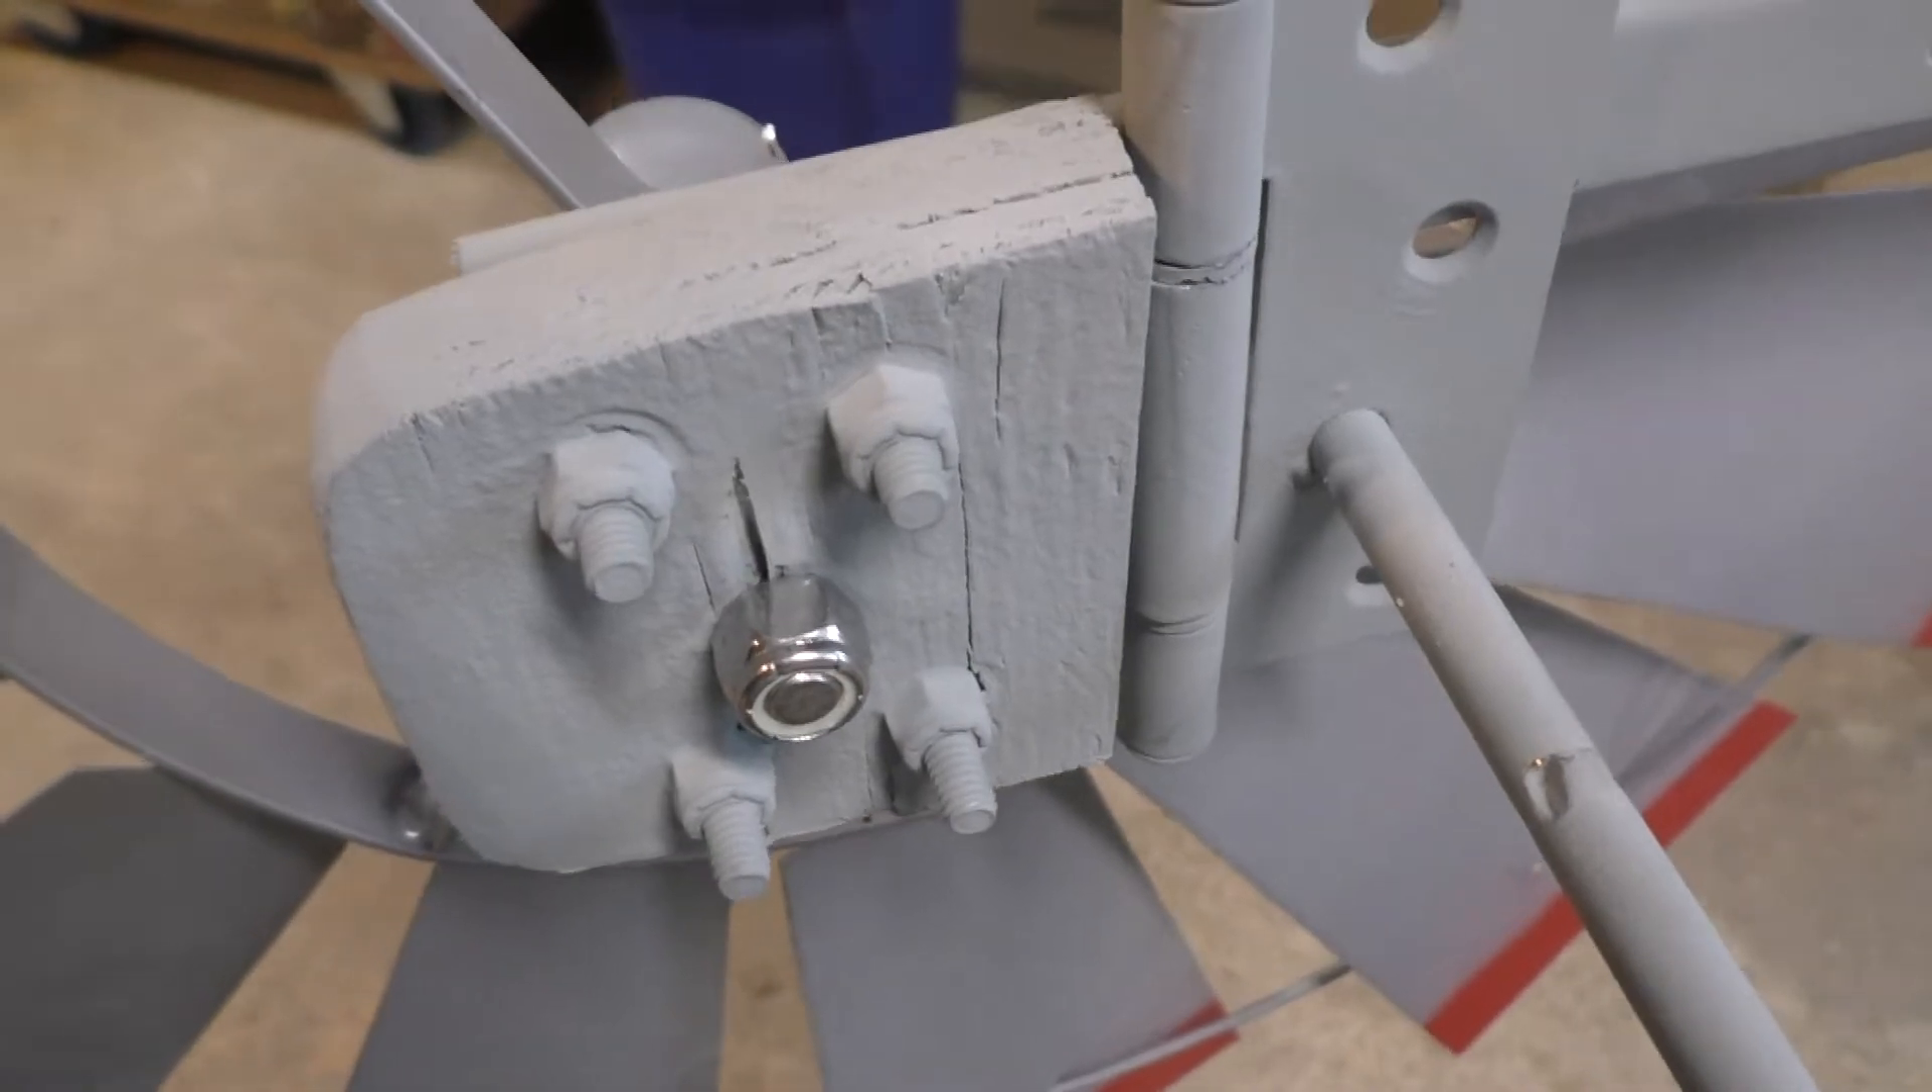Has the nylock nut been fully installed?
Yes.